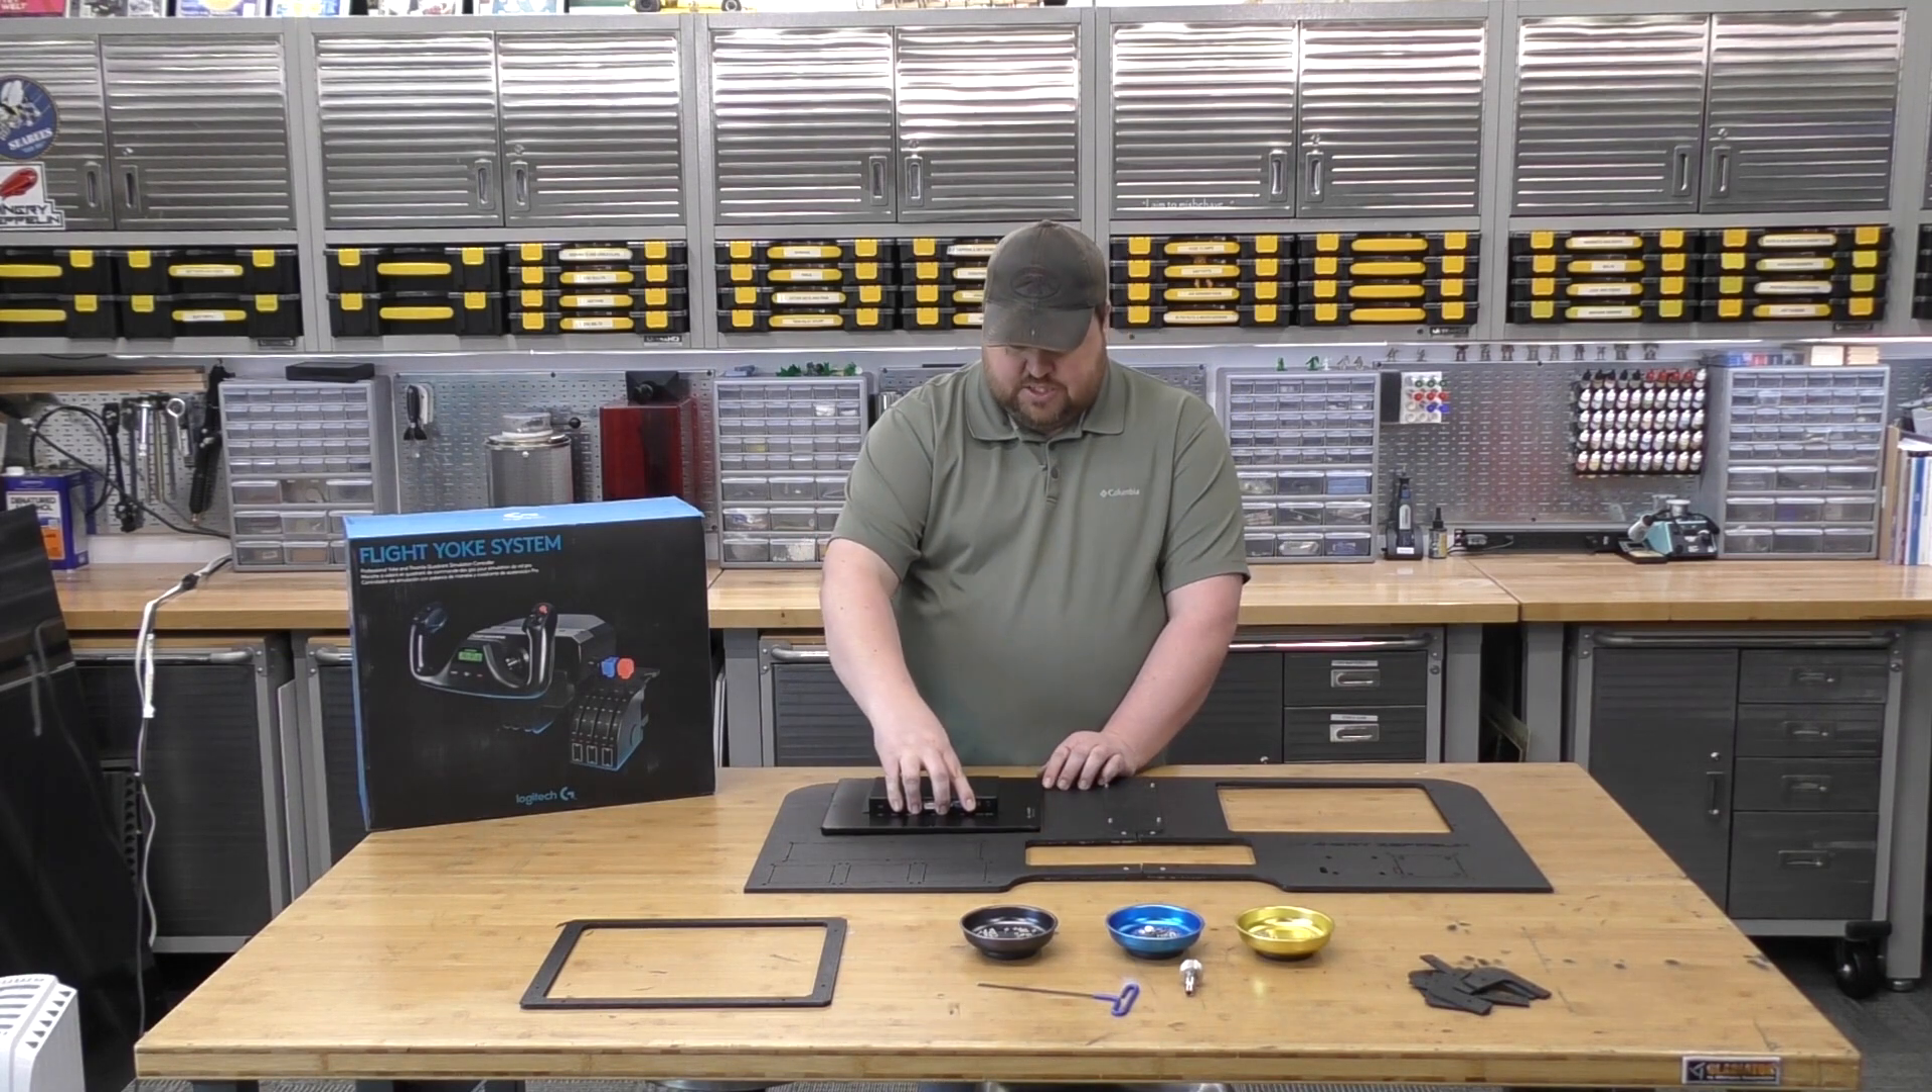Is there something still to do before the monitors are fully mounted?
Yes.